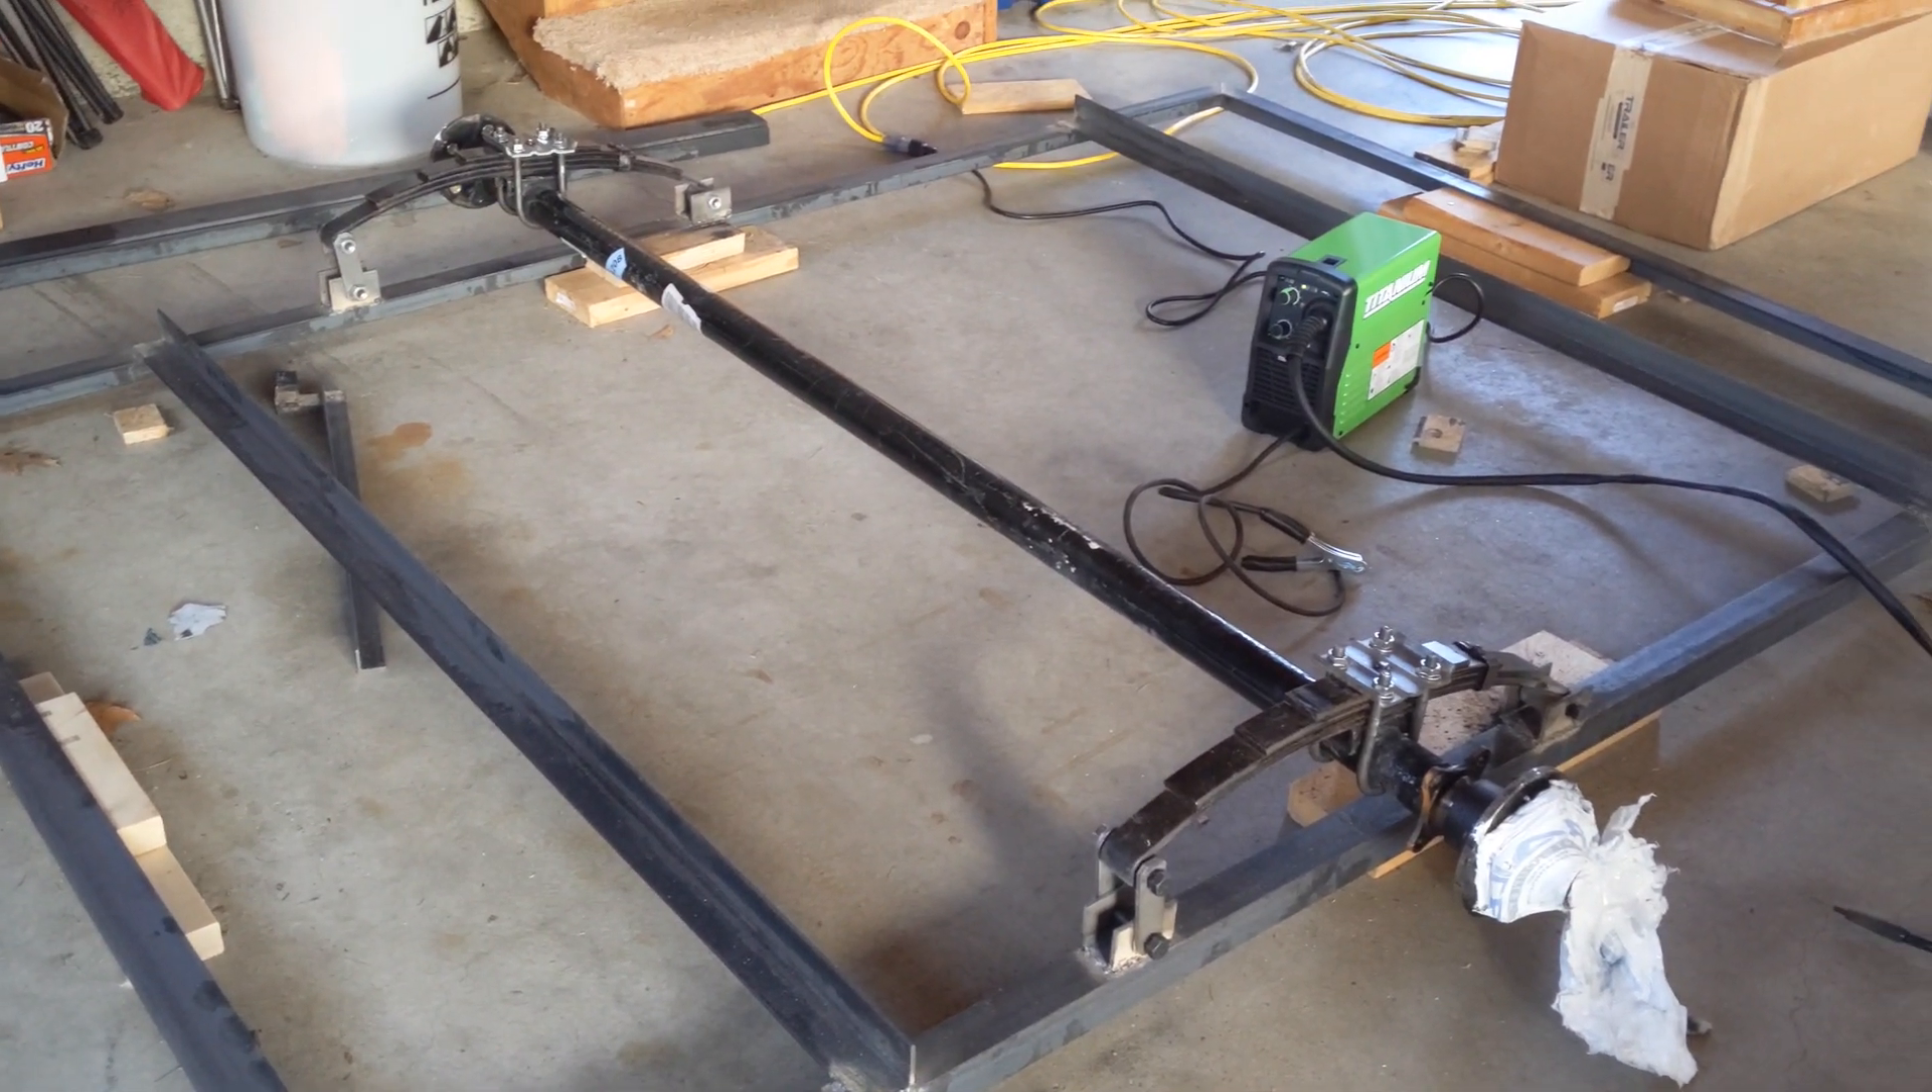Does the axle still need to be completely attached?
No.